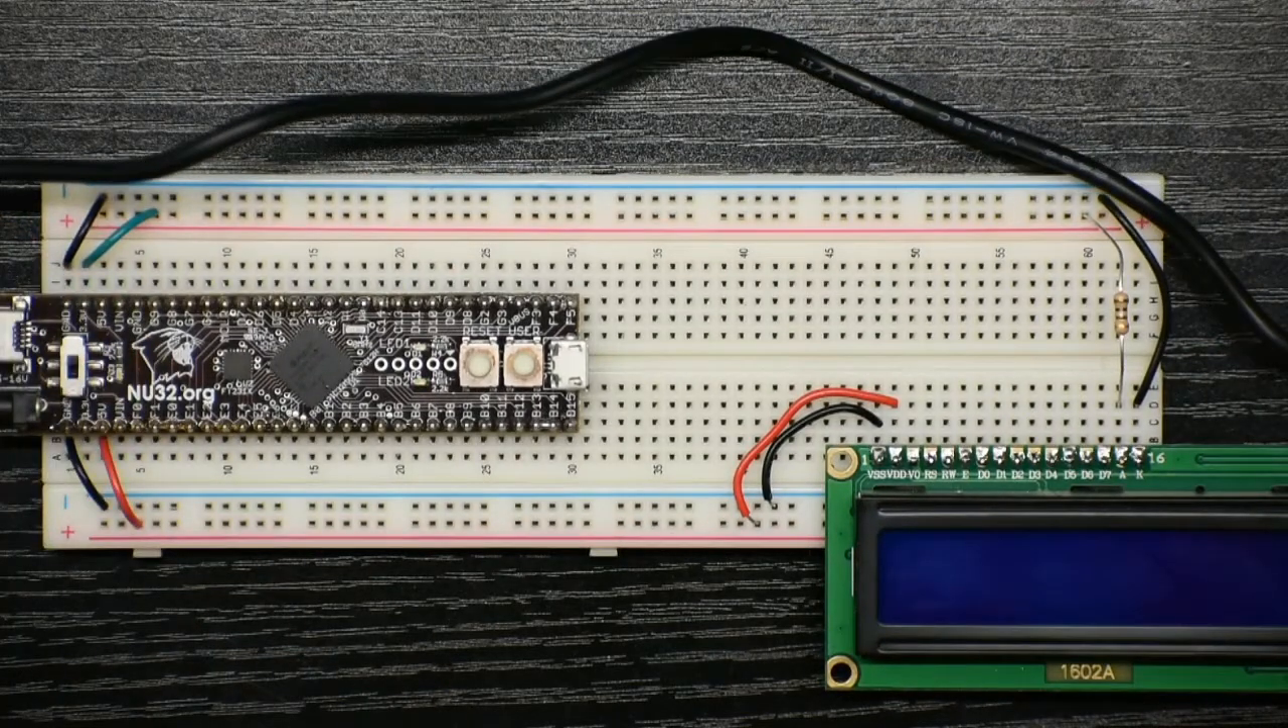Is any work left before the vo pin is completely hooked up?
Yes.